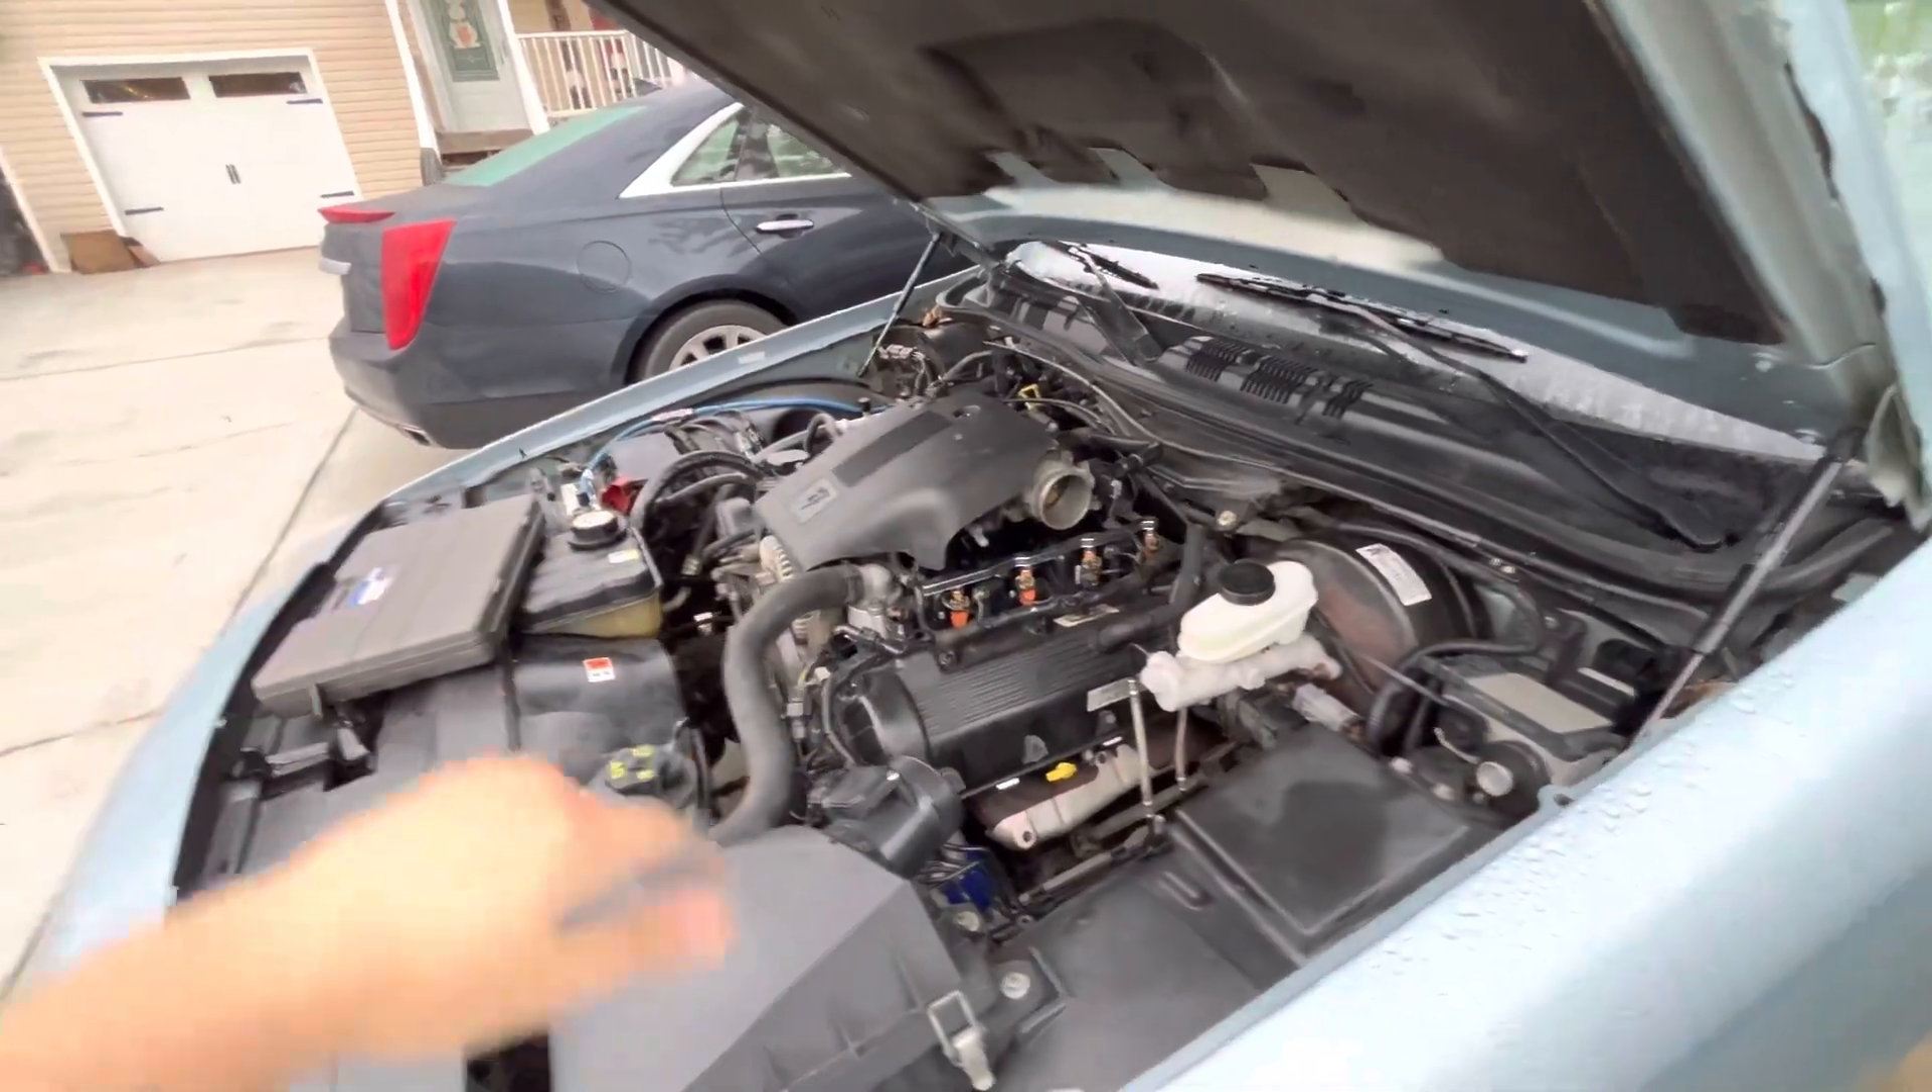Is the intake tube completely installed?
No.